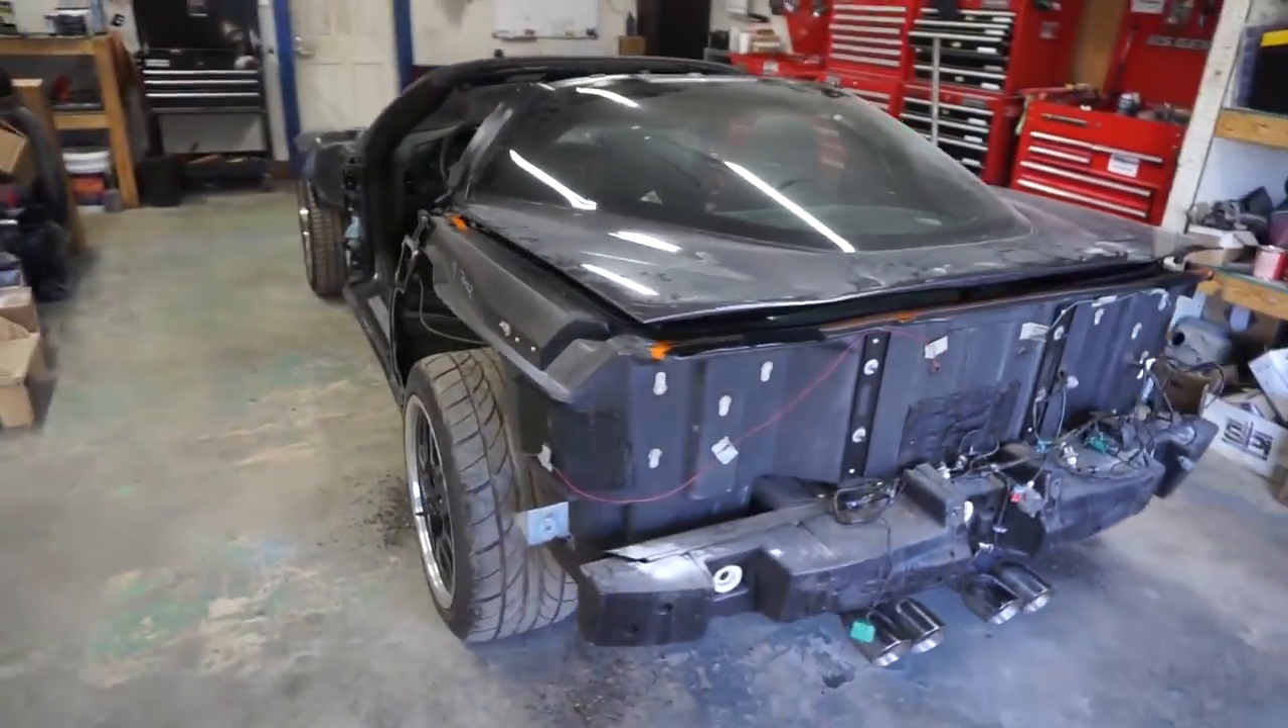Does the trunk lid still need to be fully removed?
Yes.